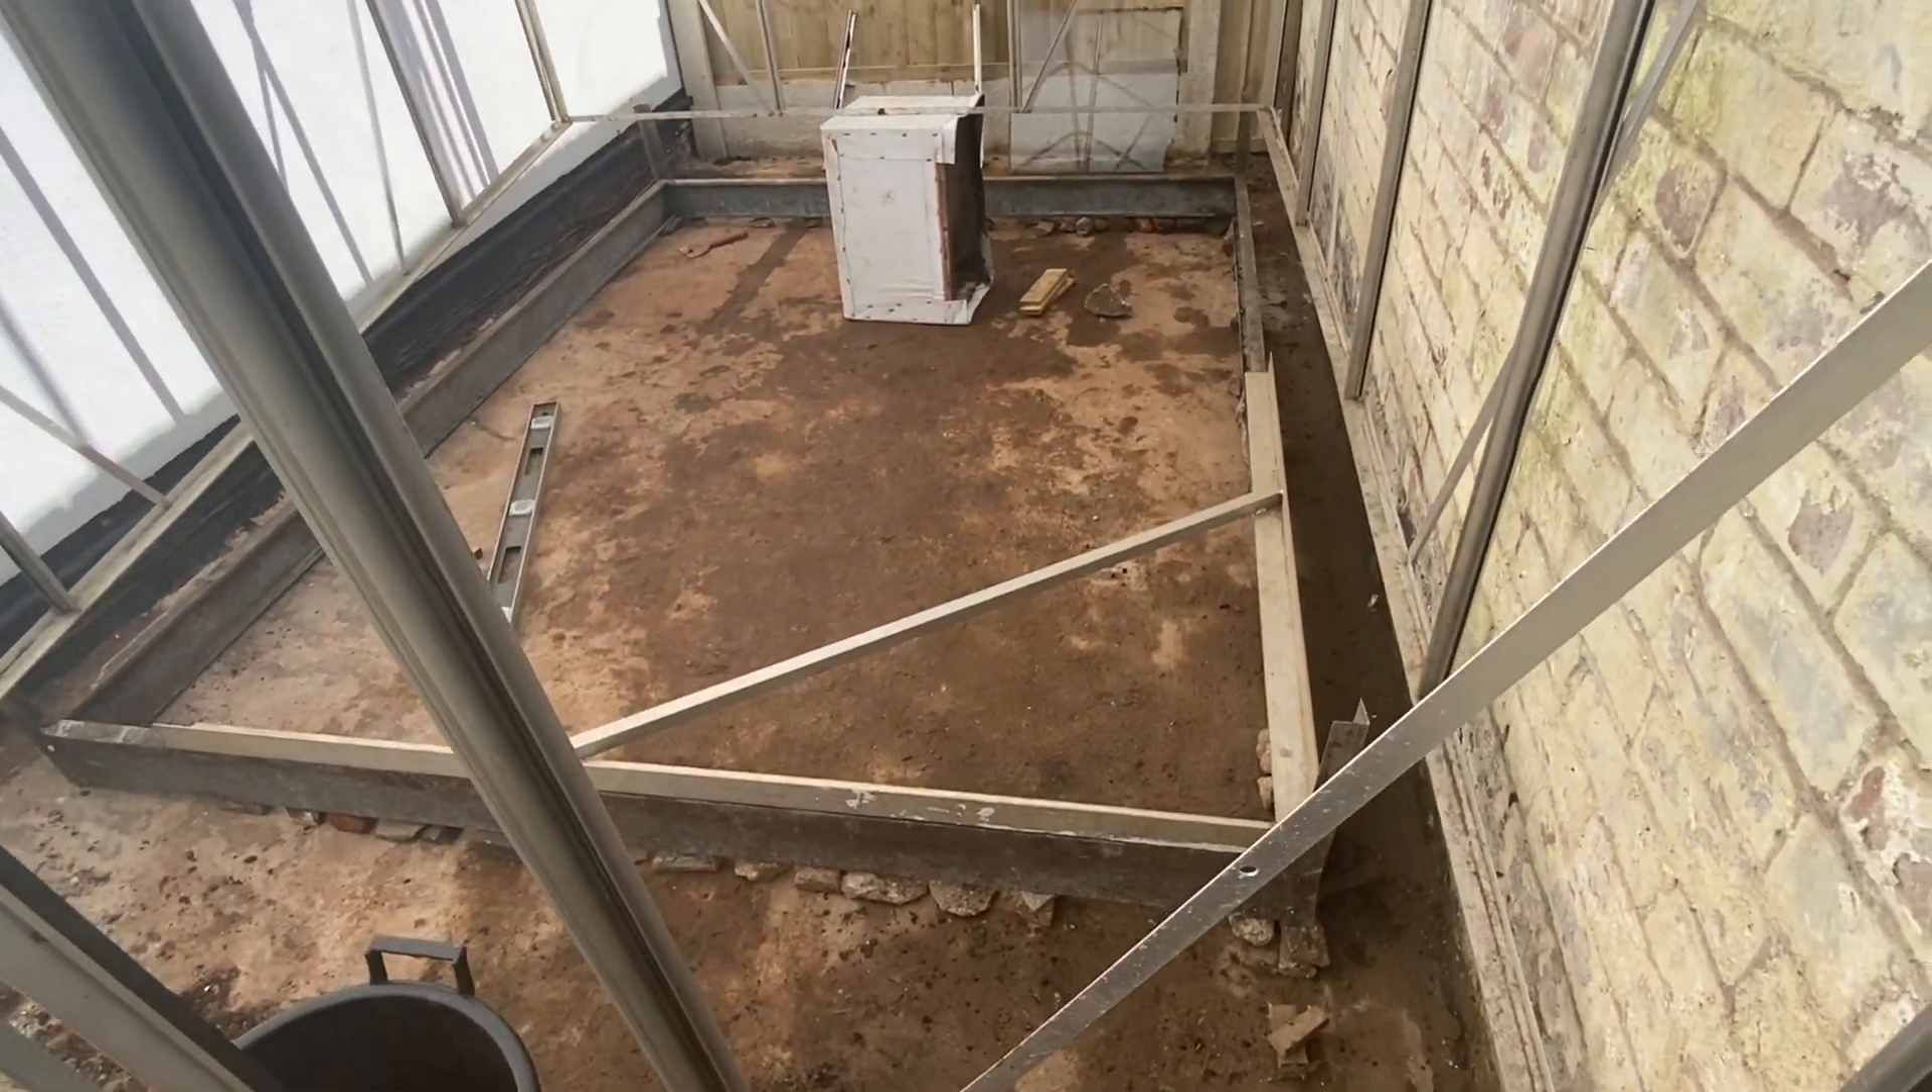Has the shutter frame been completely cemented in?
No.